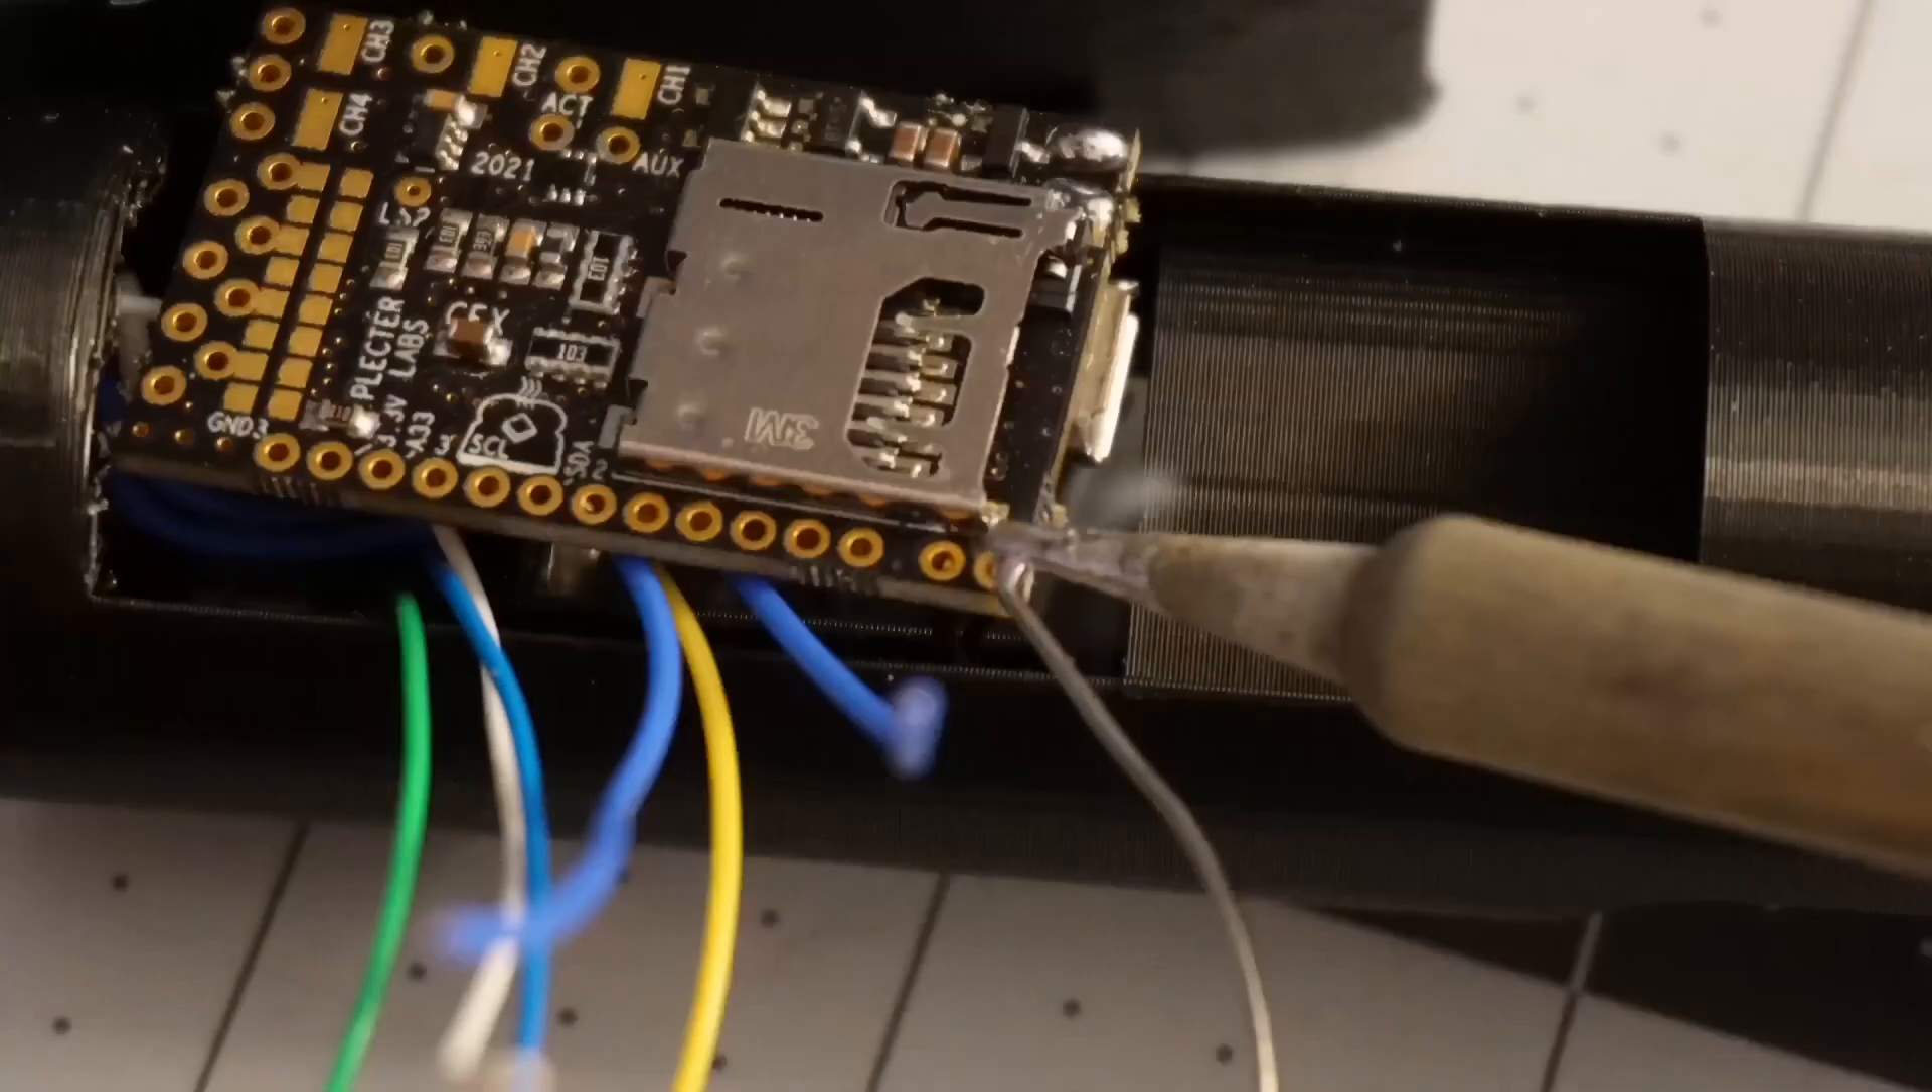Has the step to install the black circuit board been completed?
No.